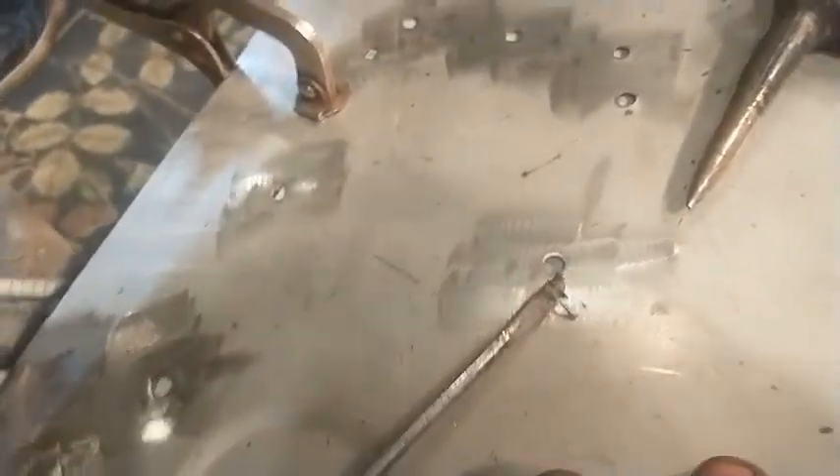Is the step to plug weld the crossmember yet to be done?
Yes.